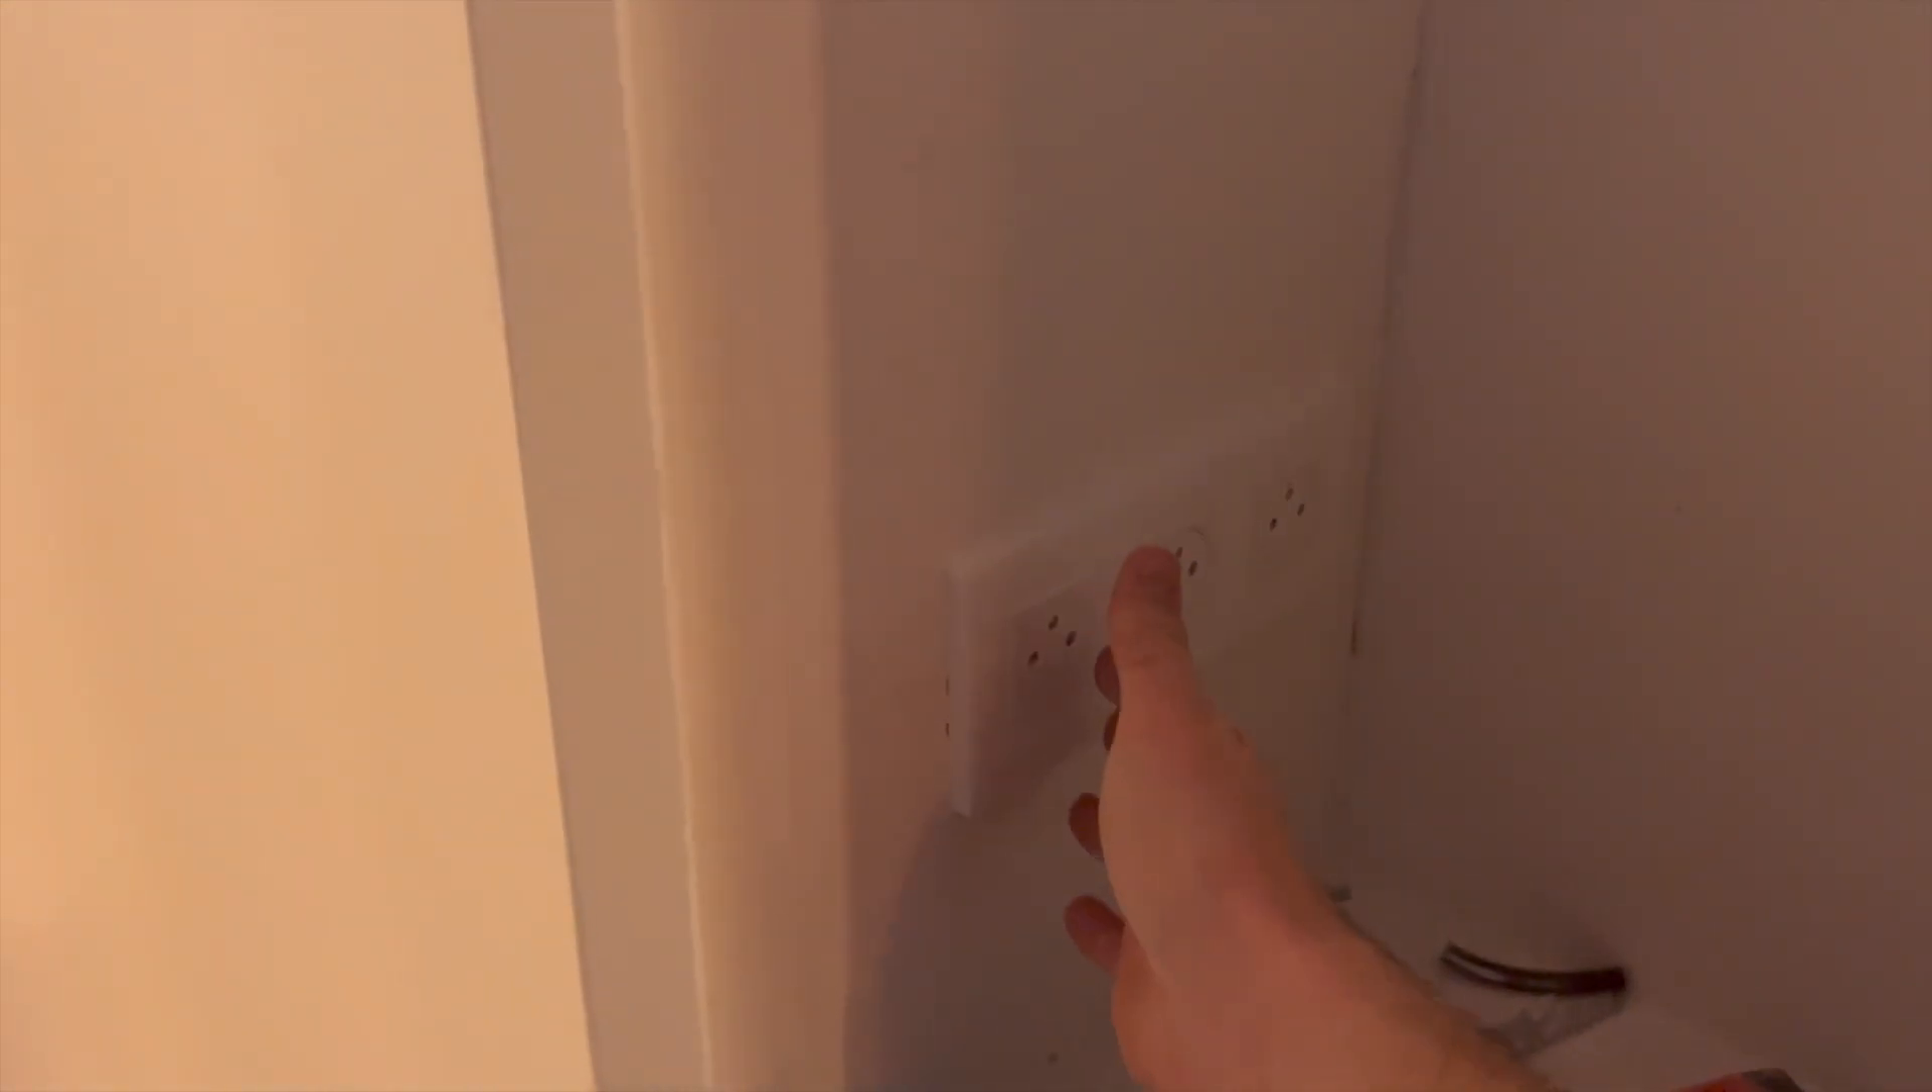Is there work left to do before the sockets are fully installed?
No.